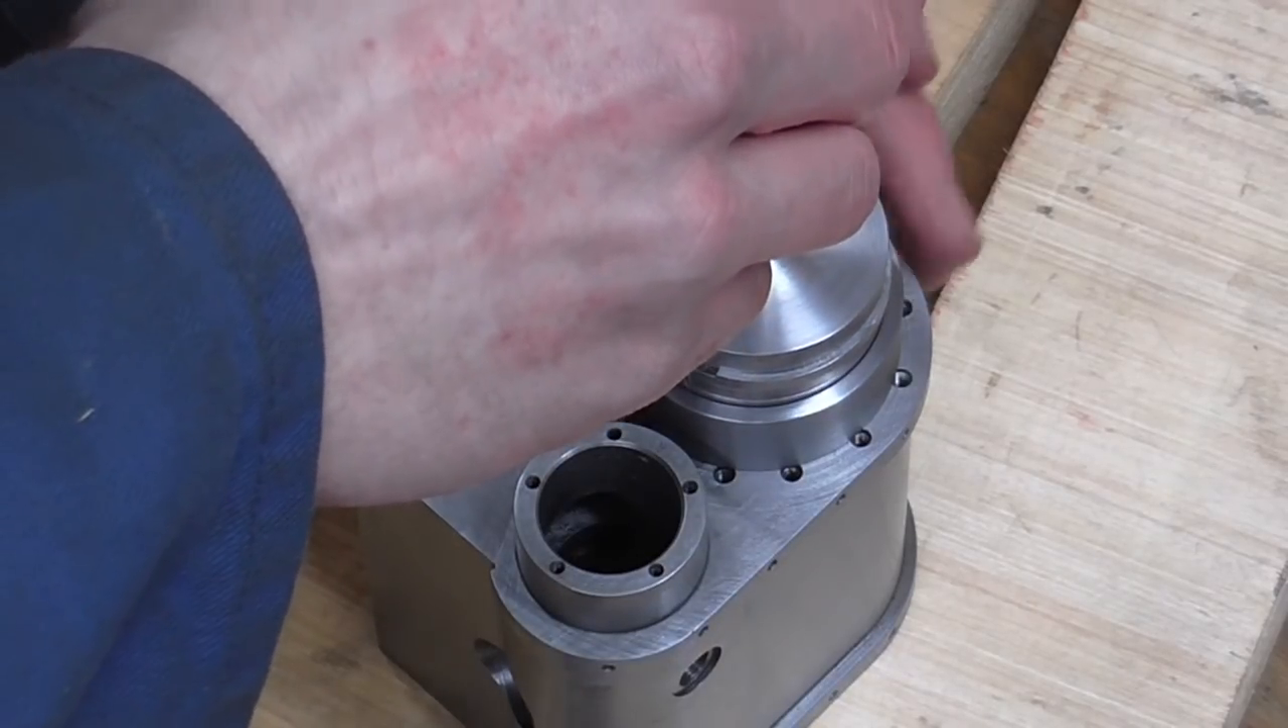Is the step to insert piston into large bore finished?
No.